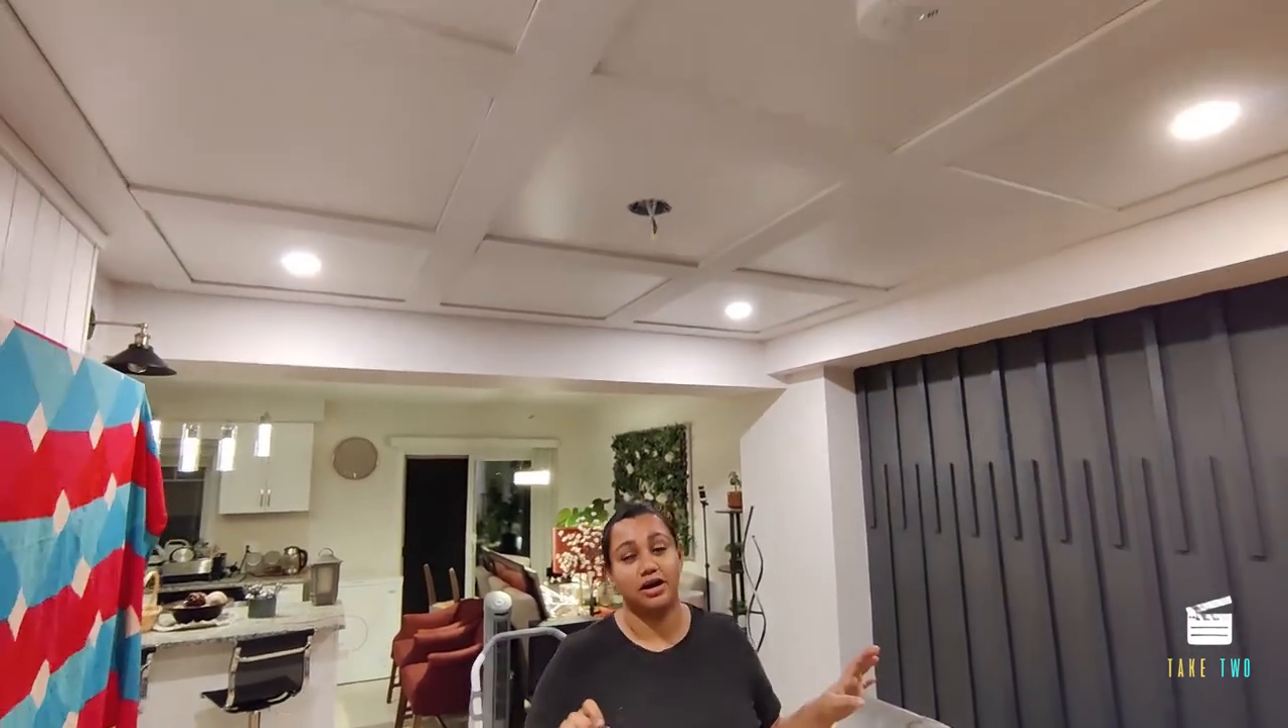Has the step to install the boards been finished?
Yes.